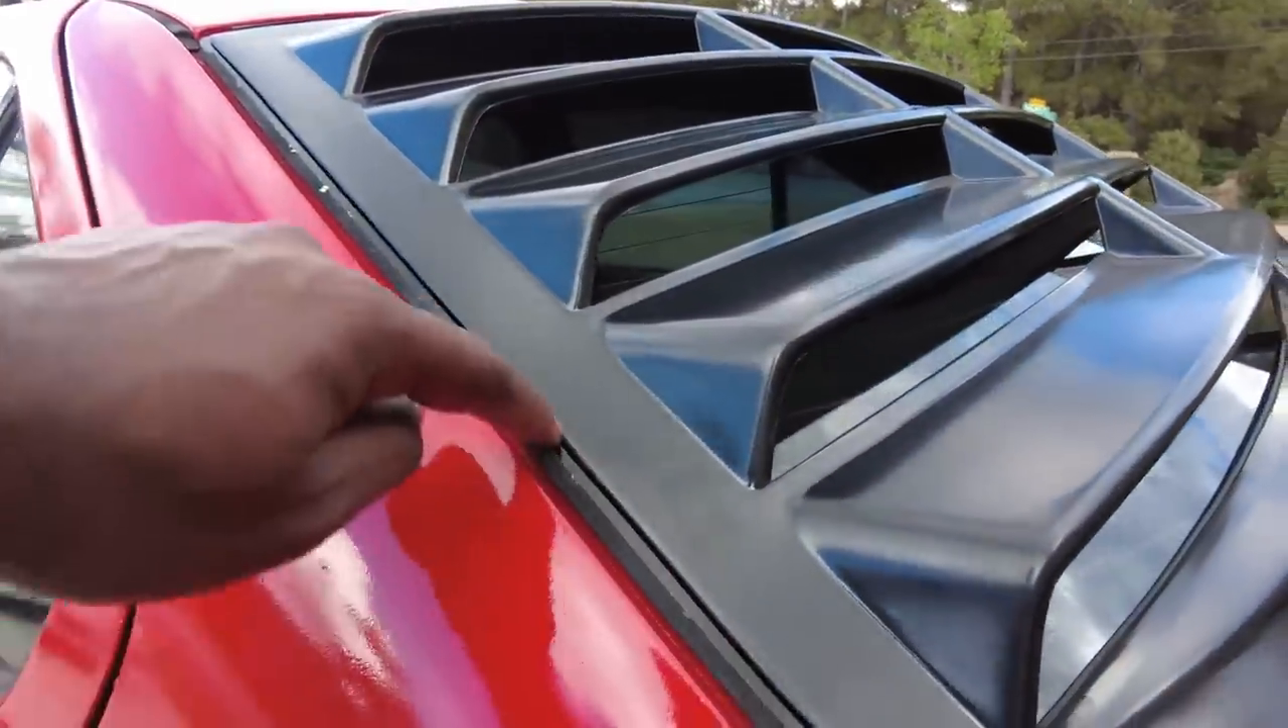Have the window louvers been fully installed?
Yes.